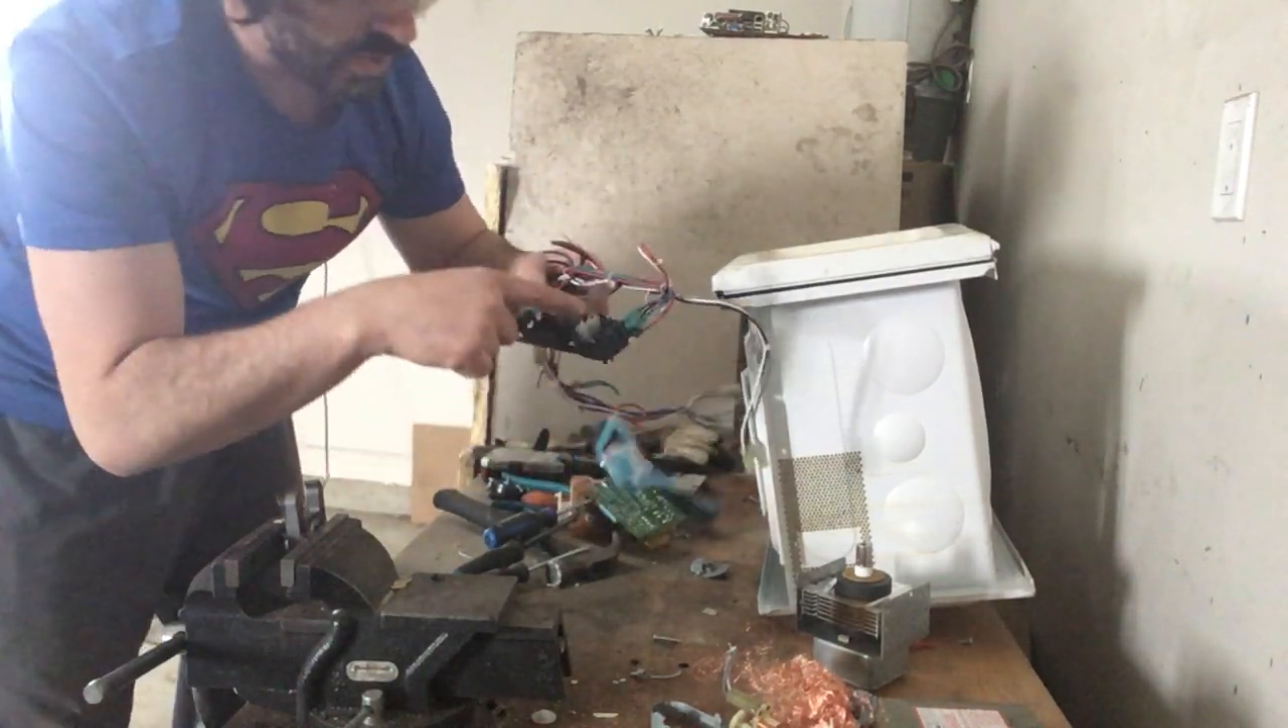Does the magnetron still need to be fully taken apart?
Yes.